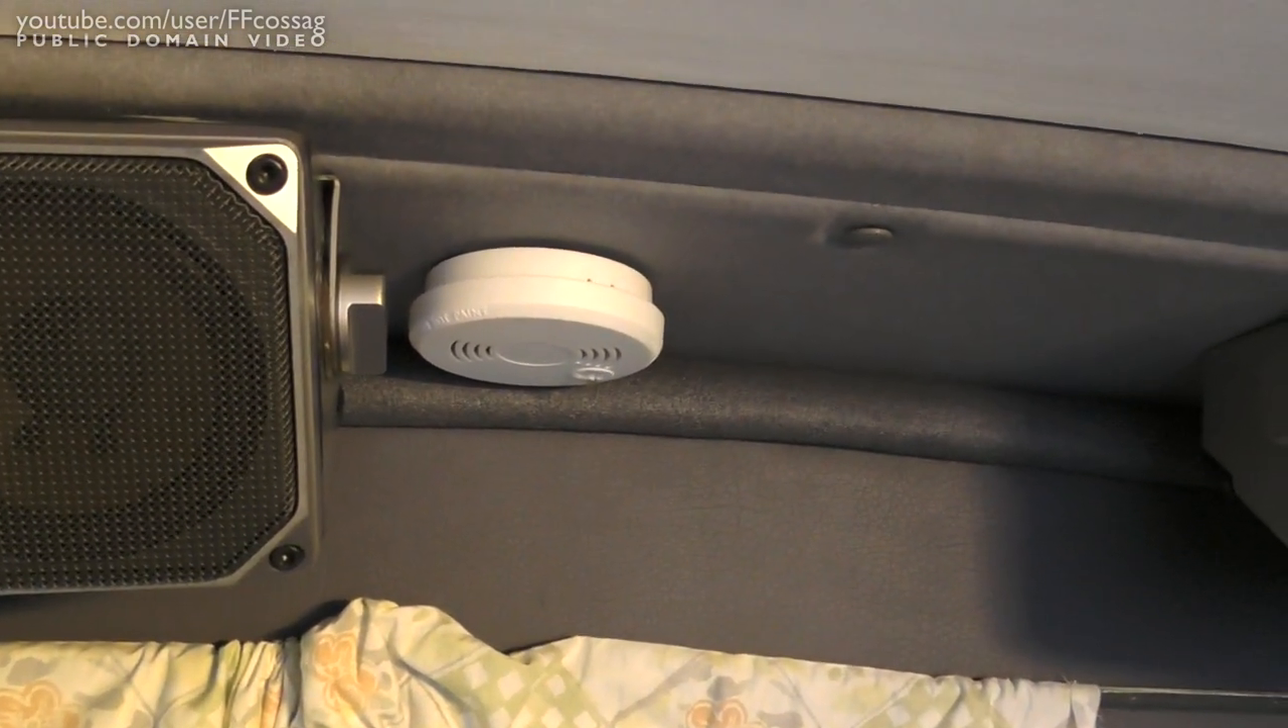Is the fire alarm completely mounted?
Yes.